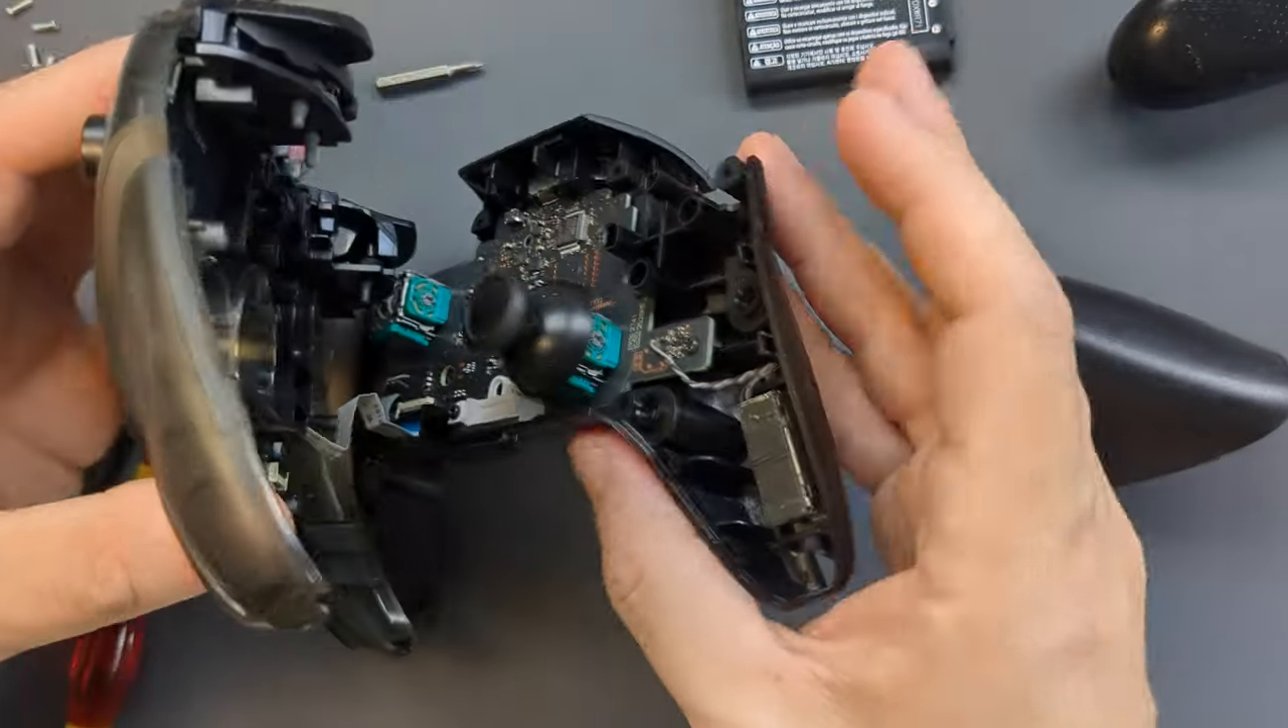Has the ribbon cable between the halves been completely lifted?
No.